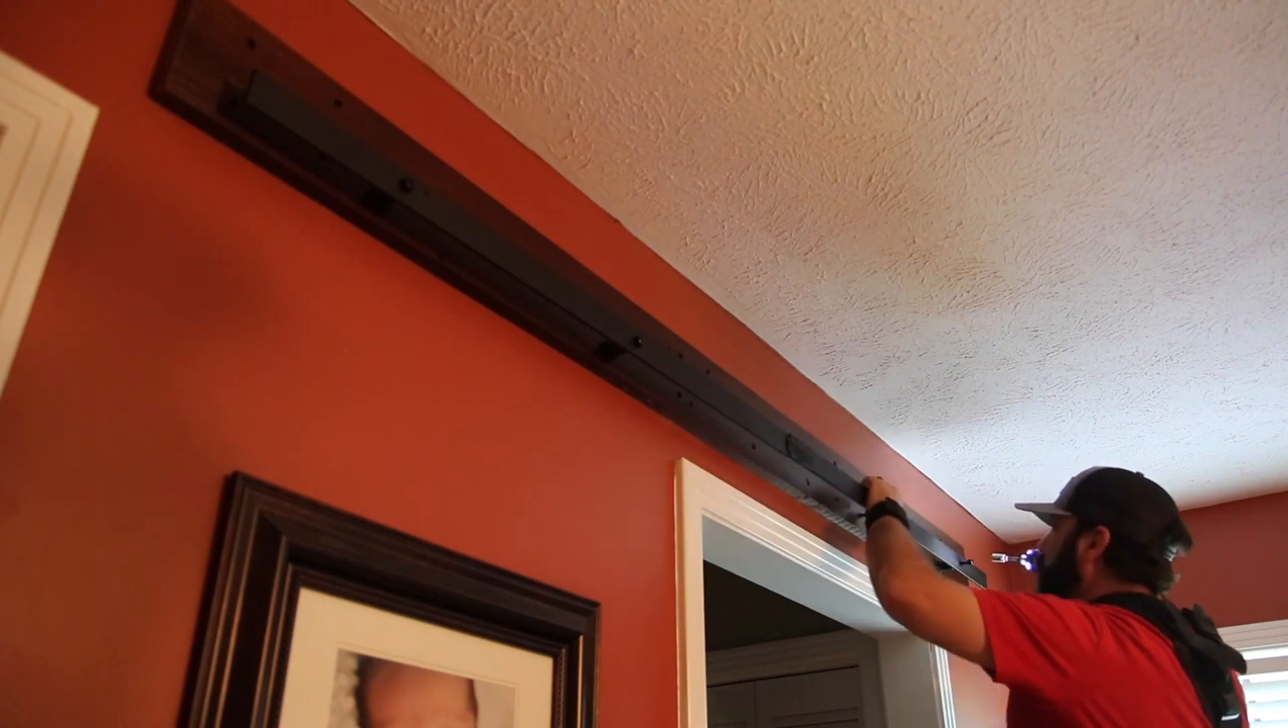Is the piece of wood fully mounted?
Yes.